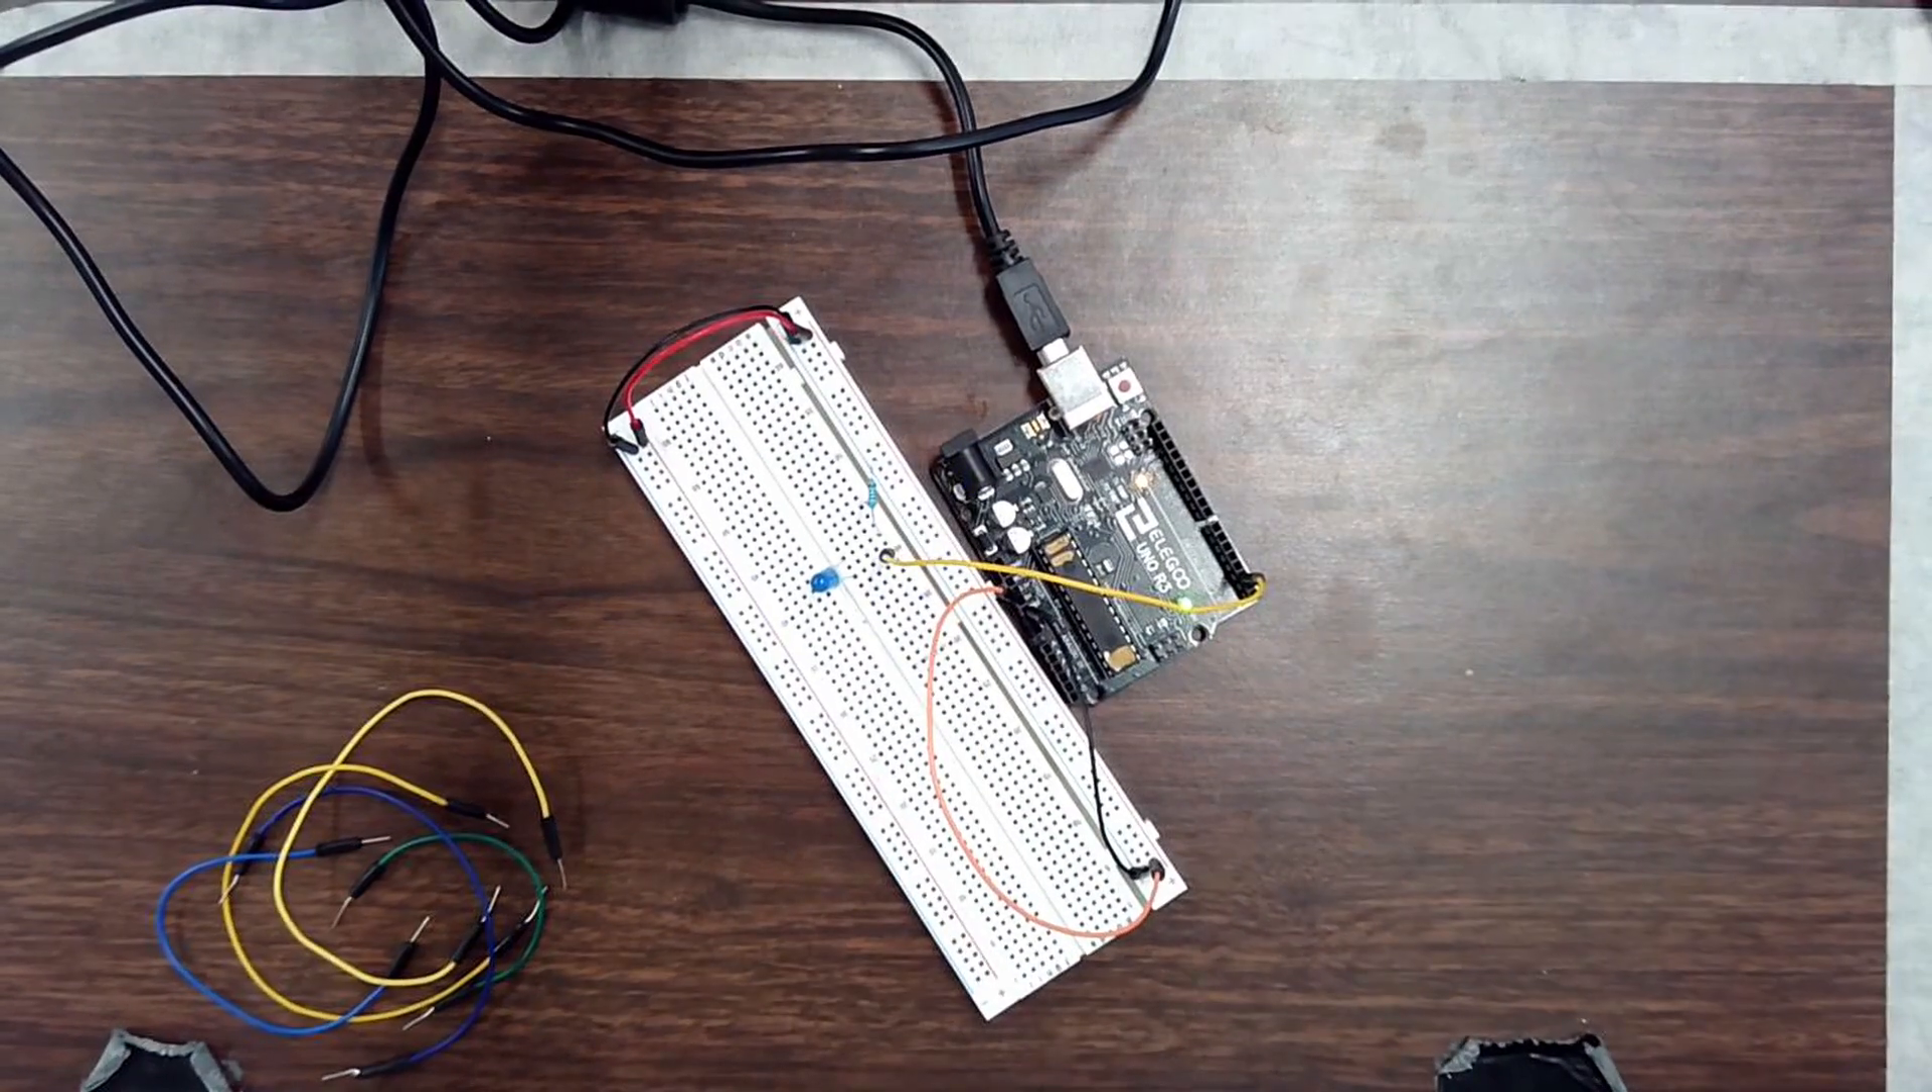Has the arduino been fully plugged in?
Yes.